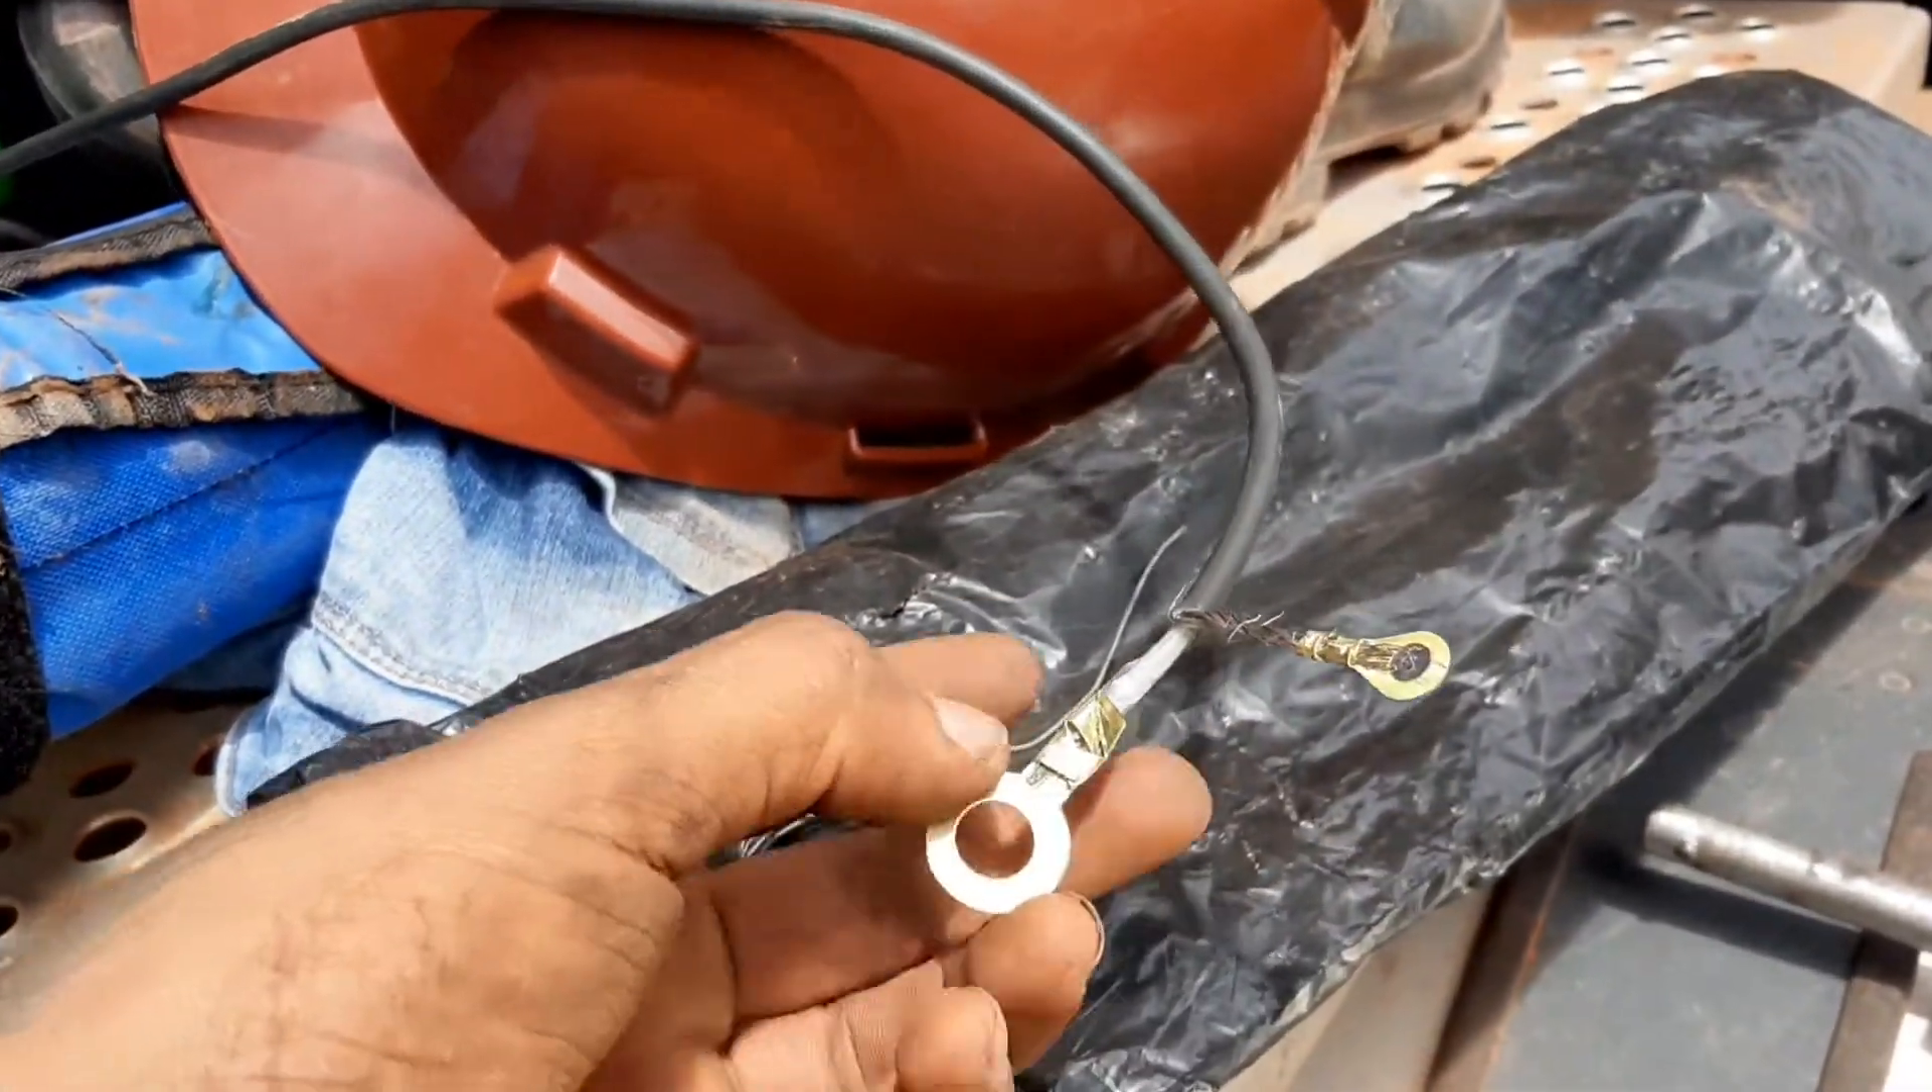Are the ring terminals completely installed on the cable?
Yes.